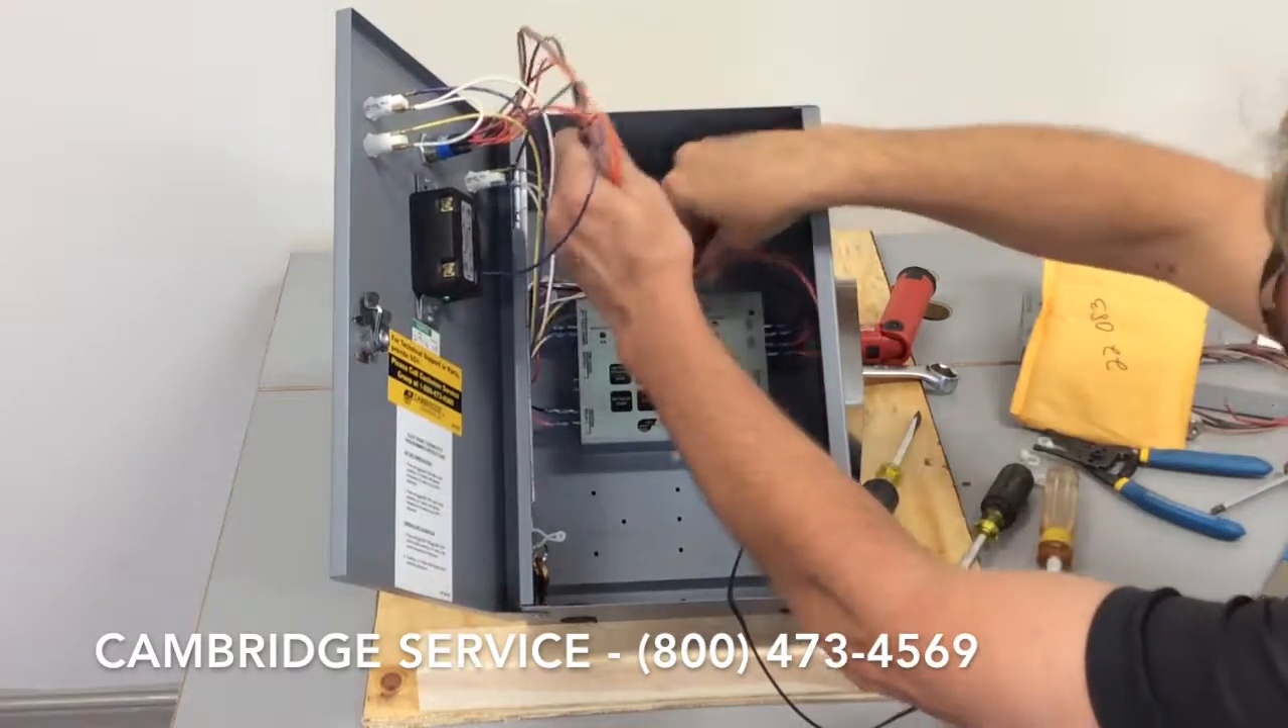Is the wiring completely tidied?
No.